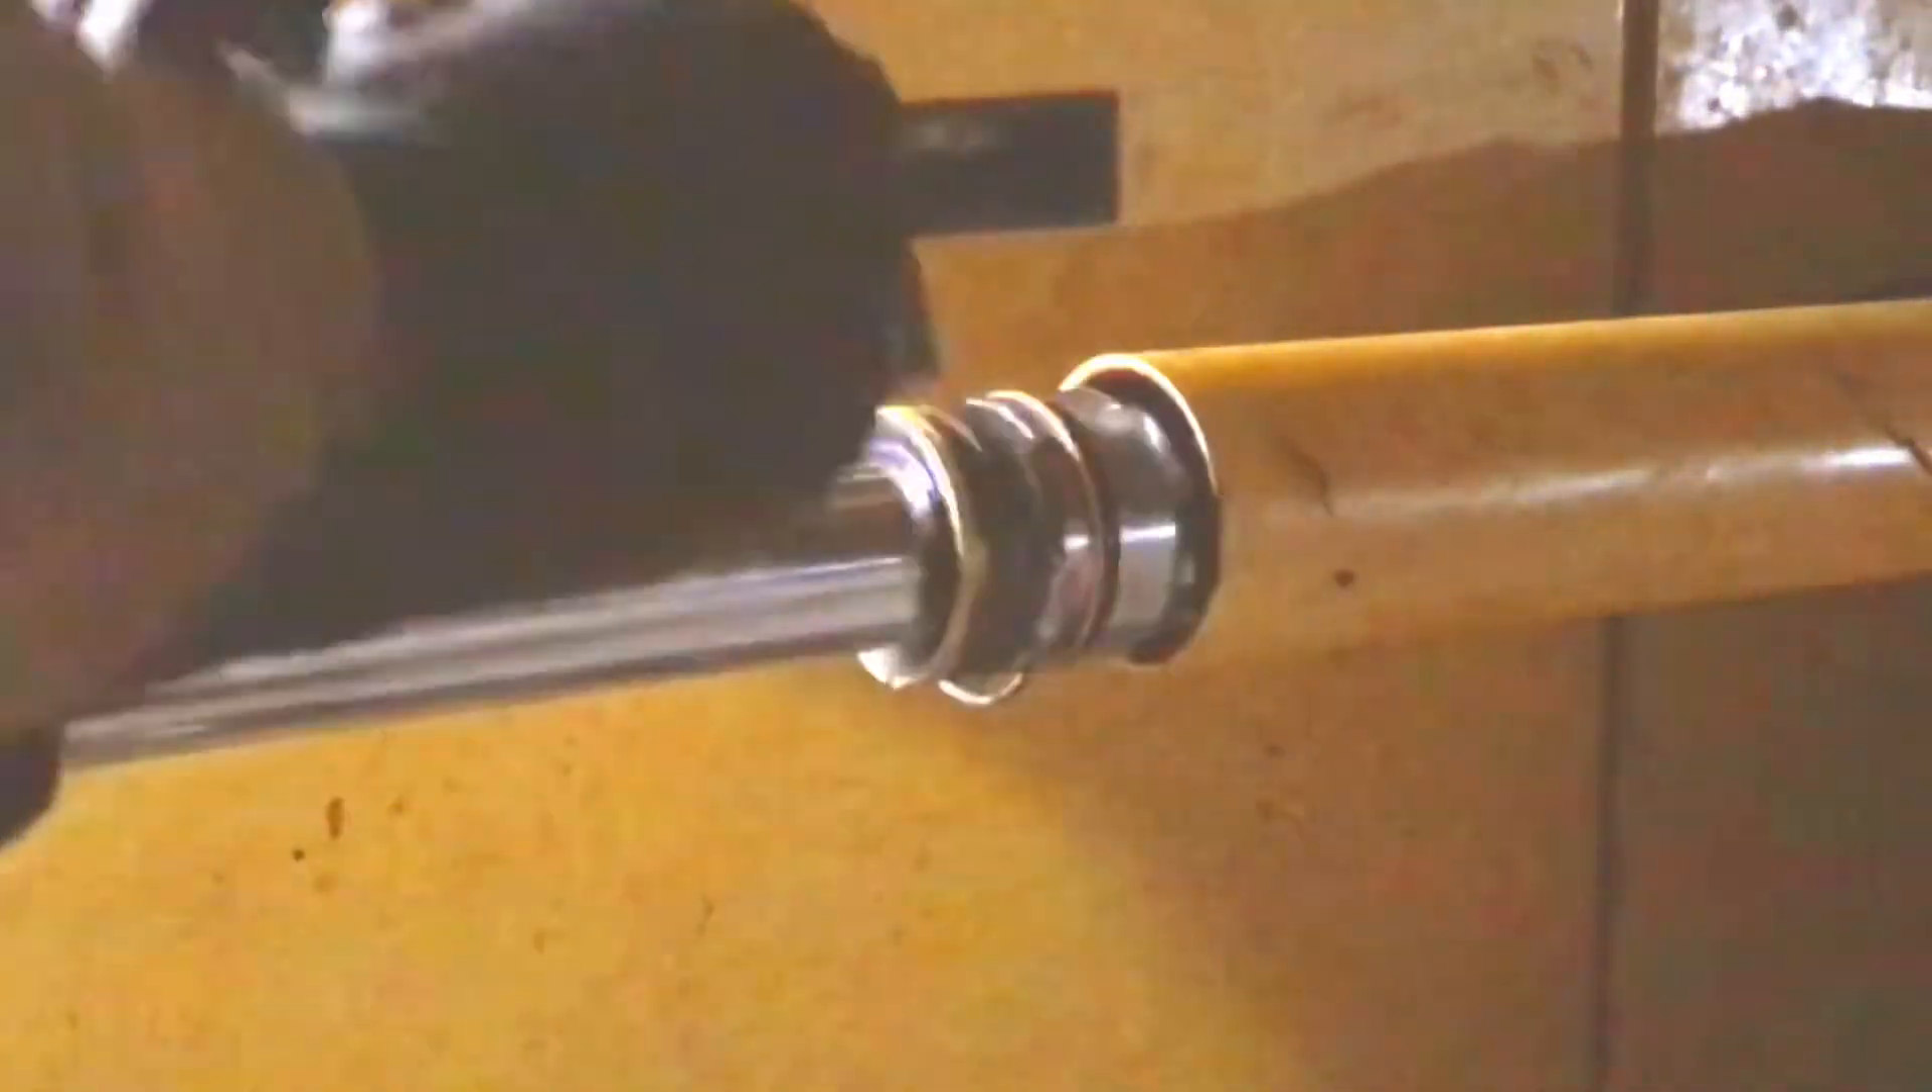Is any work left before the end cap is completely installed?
Yes.